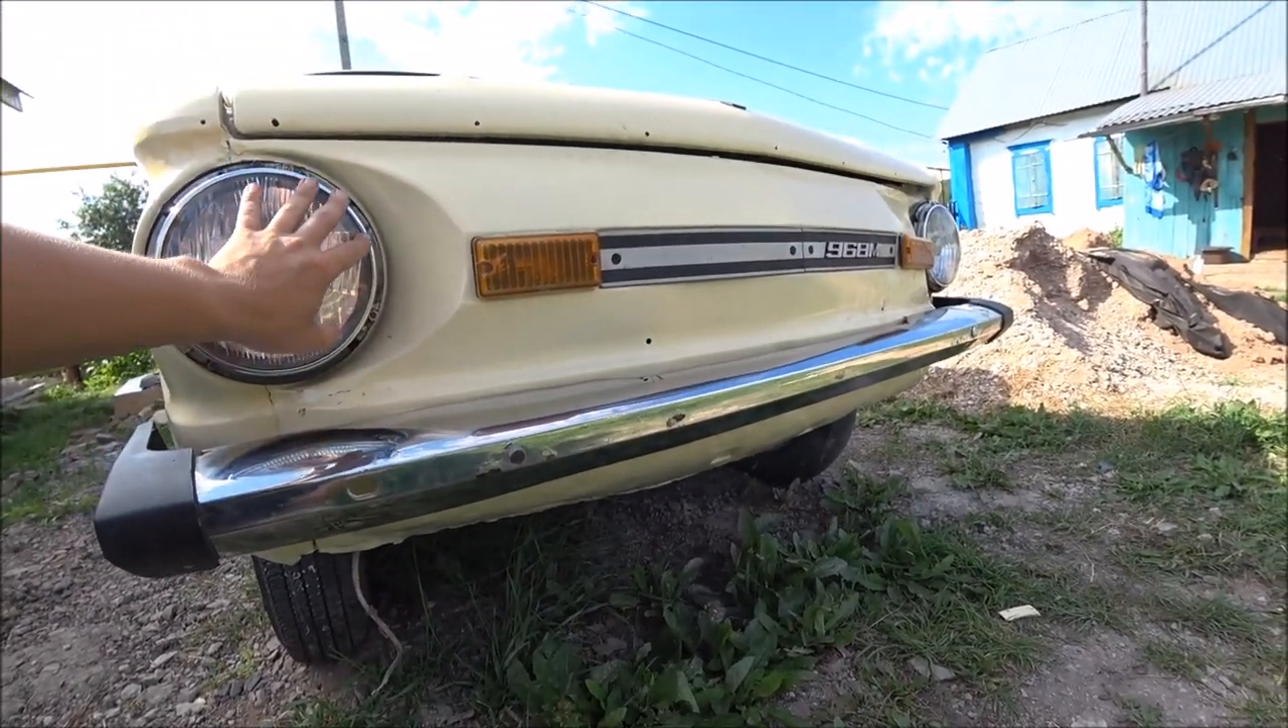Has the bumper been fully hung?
Yes.